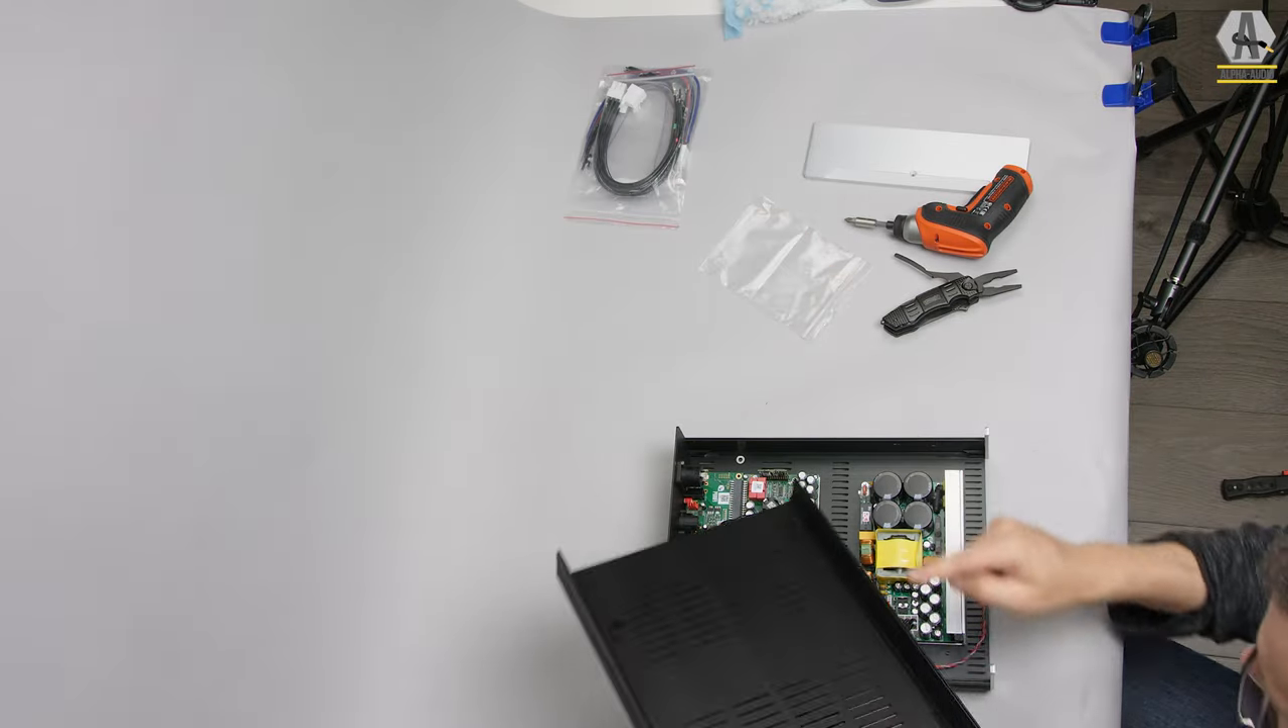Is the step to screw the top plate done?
No.